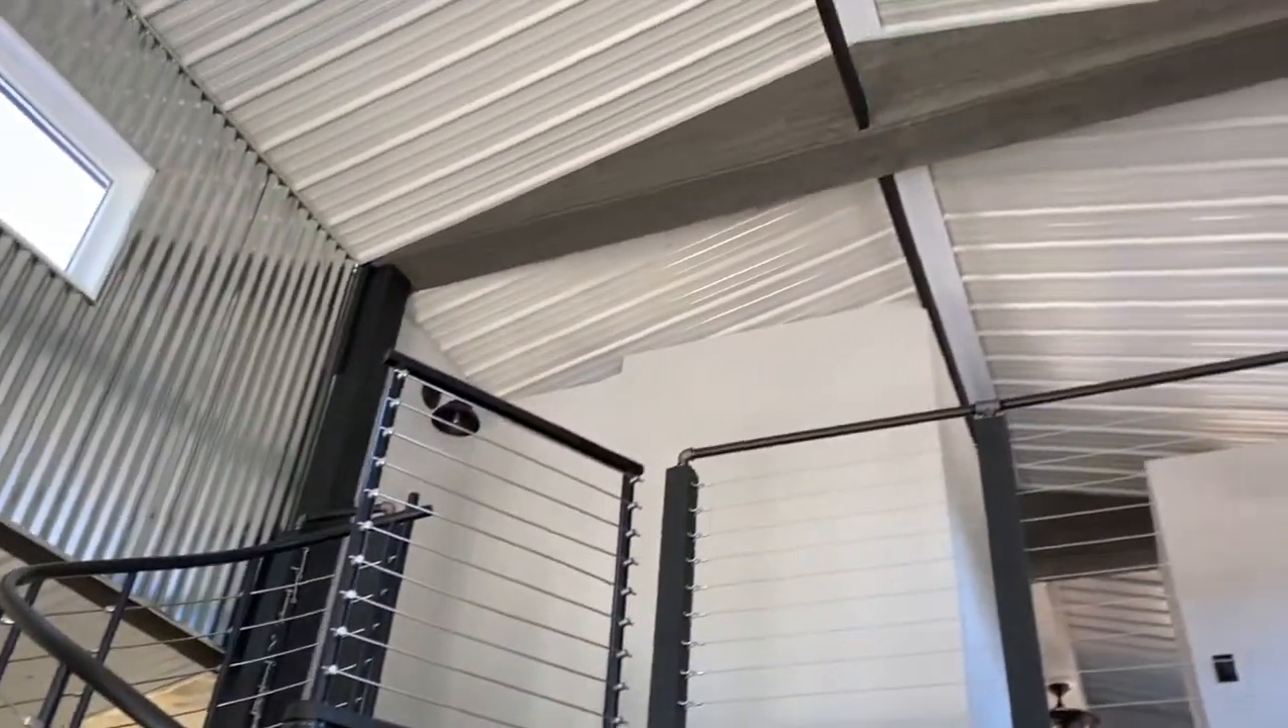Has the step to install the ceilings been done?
Yes.